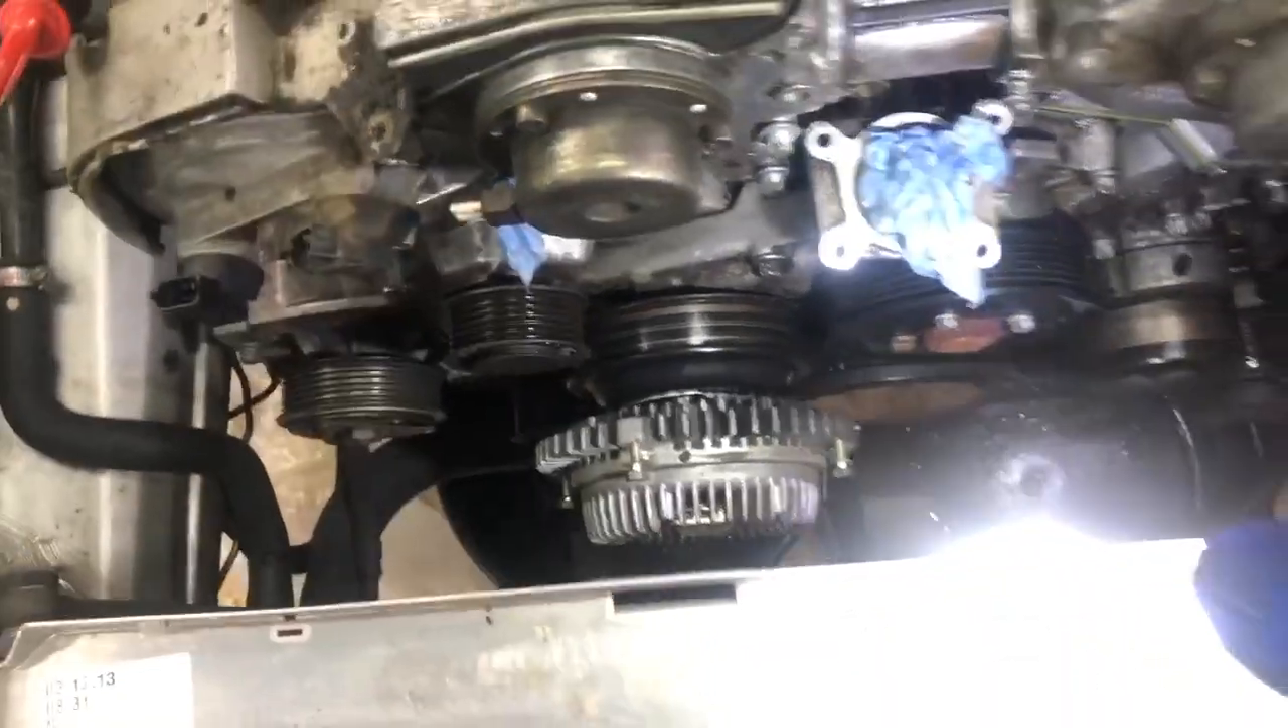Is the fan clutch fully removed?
No.